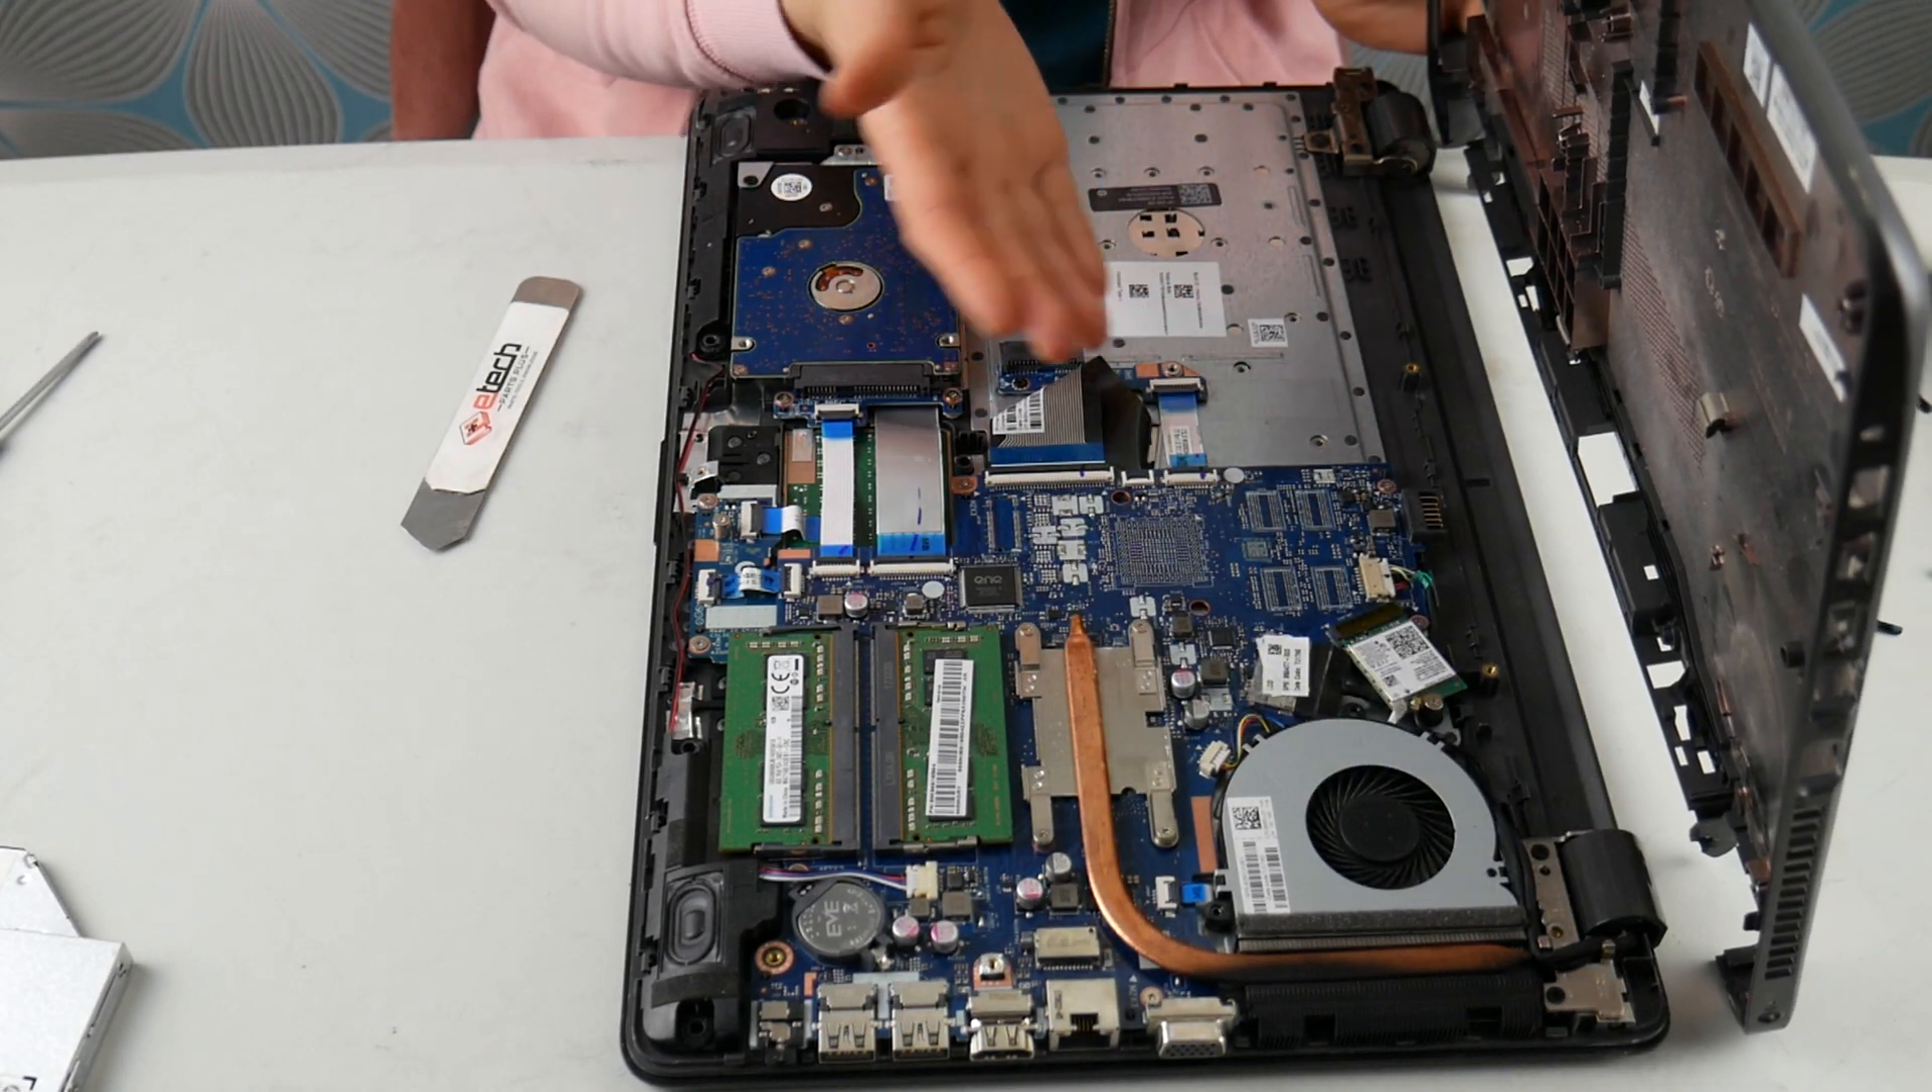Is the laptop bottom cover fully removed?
Yes.